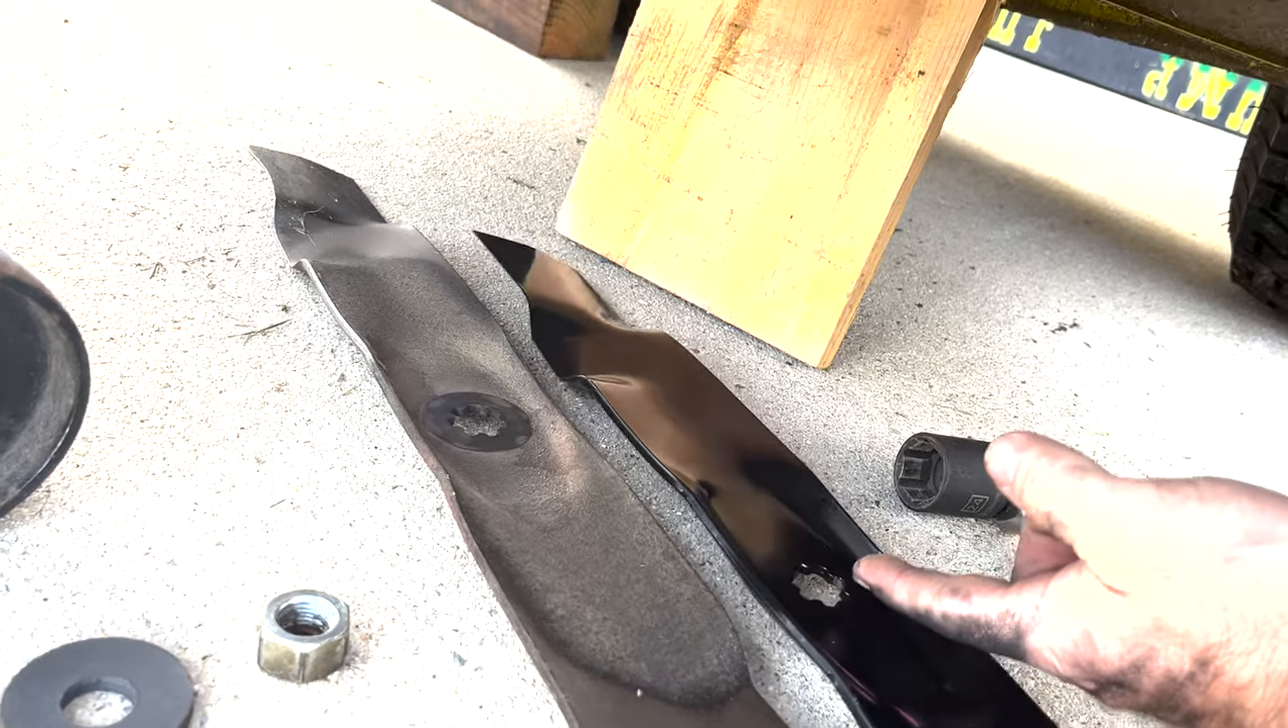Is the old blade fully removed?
Yes.